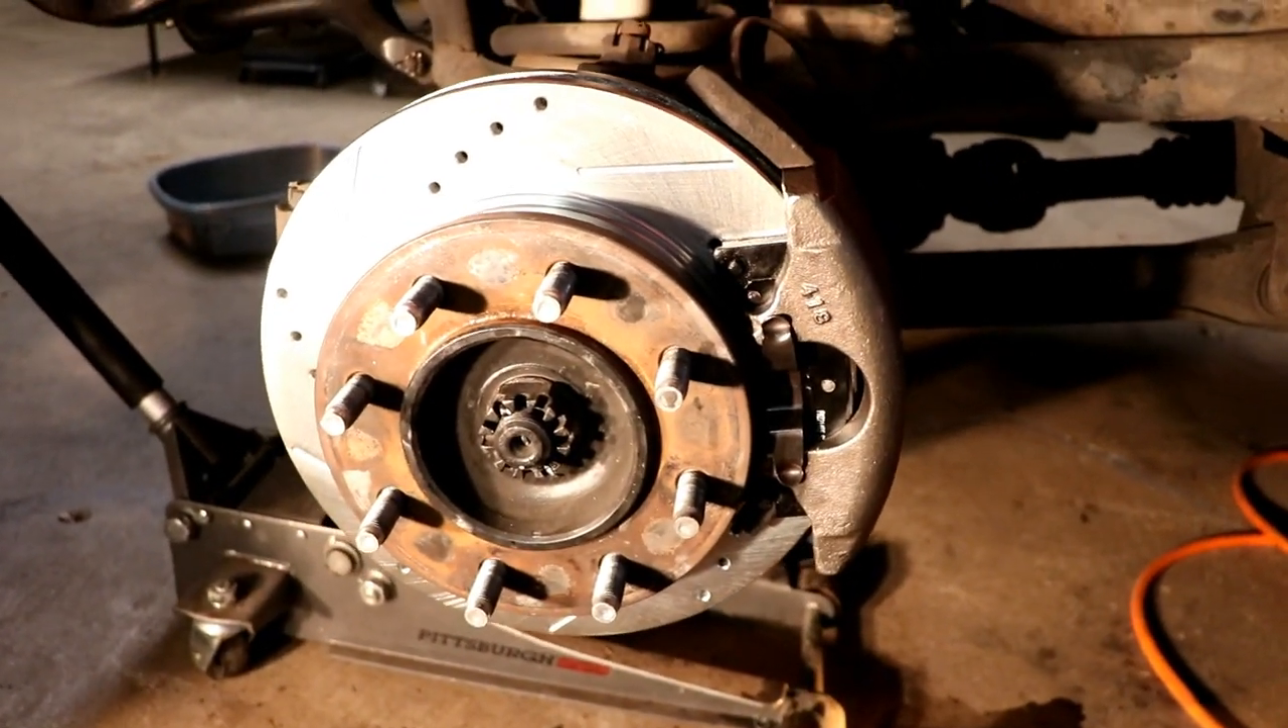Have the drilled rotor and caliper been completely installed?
Yes.